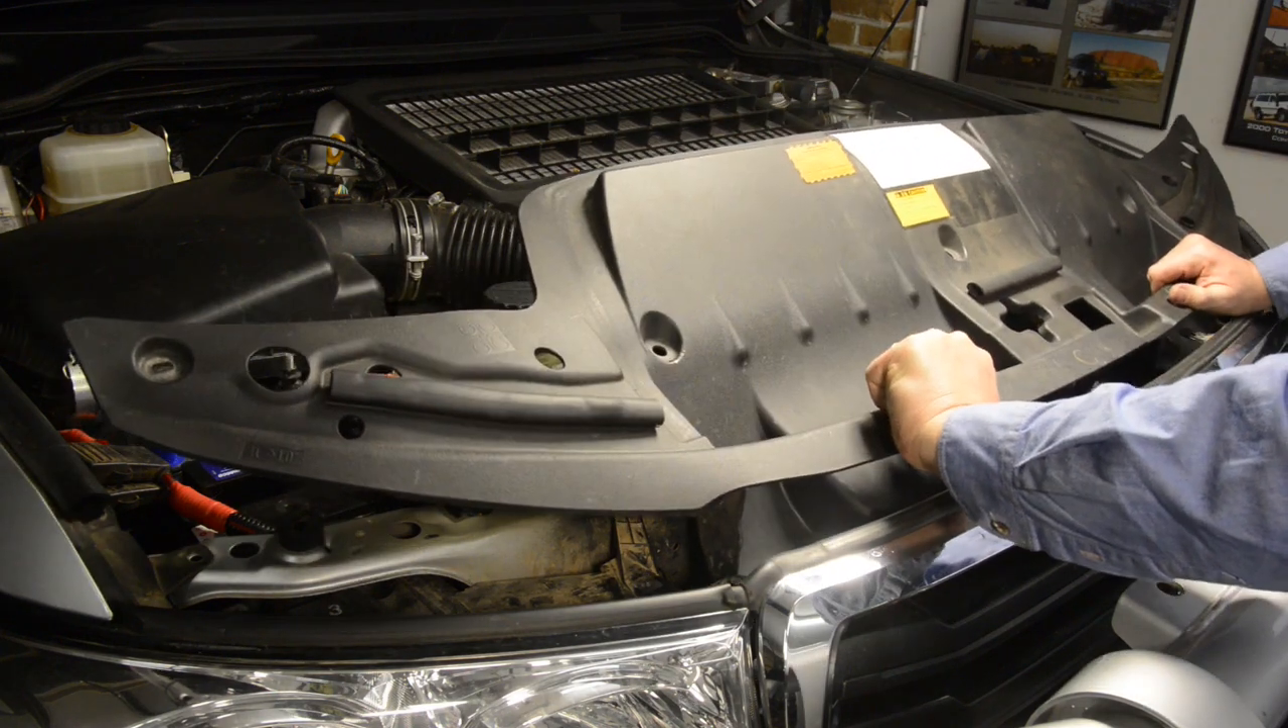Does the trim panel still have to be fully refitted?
Yes.